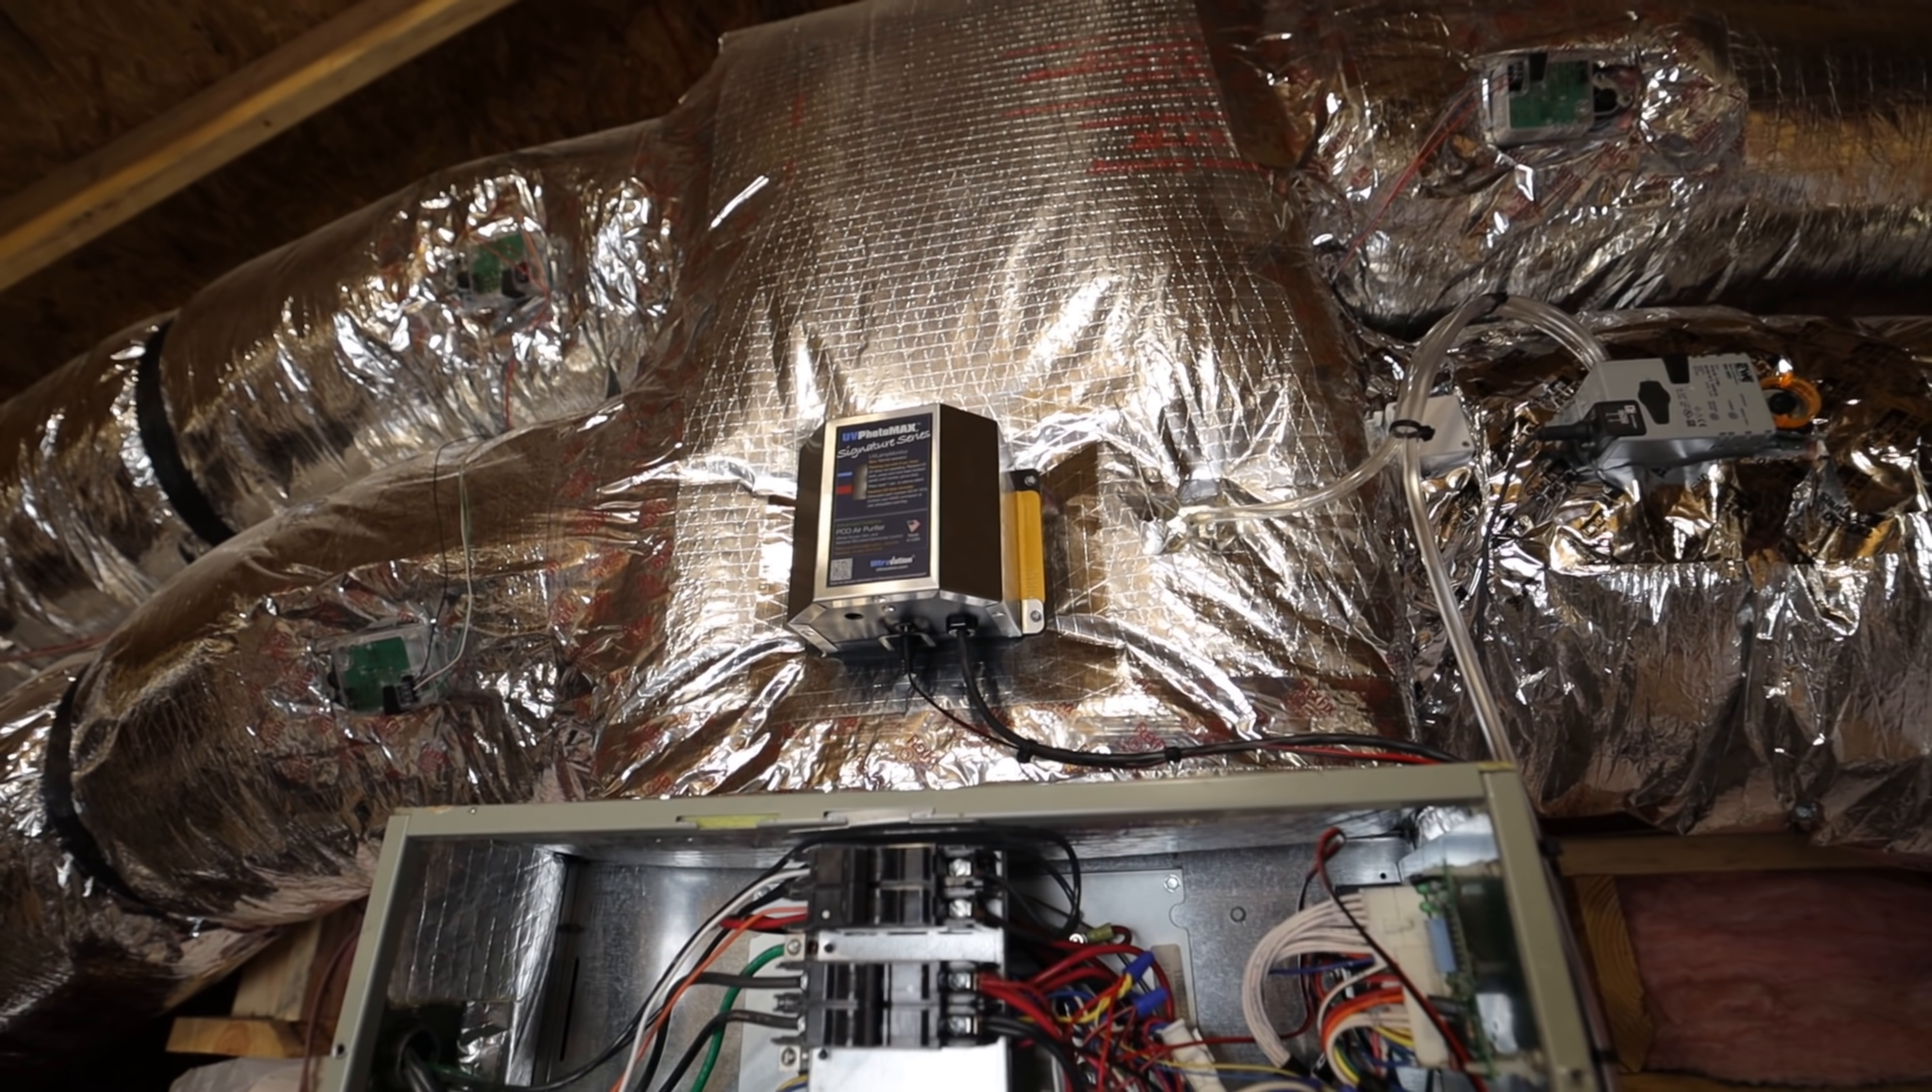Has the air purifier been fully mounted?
Yes.